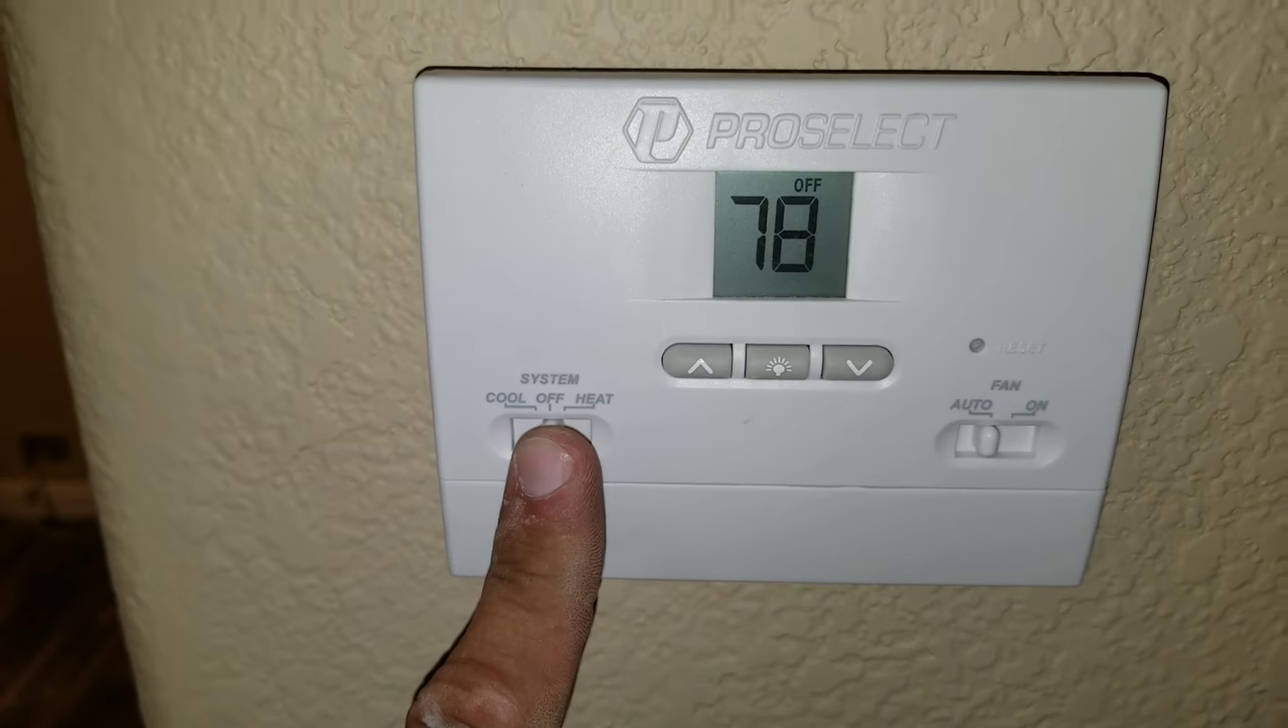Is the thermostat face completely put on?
Yes.